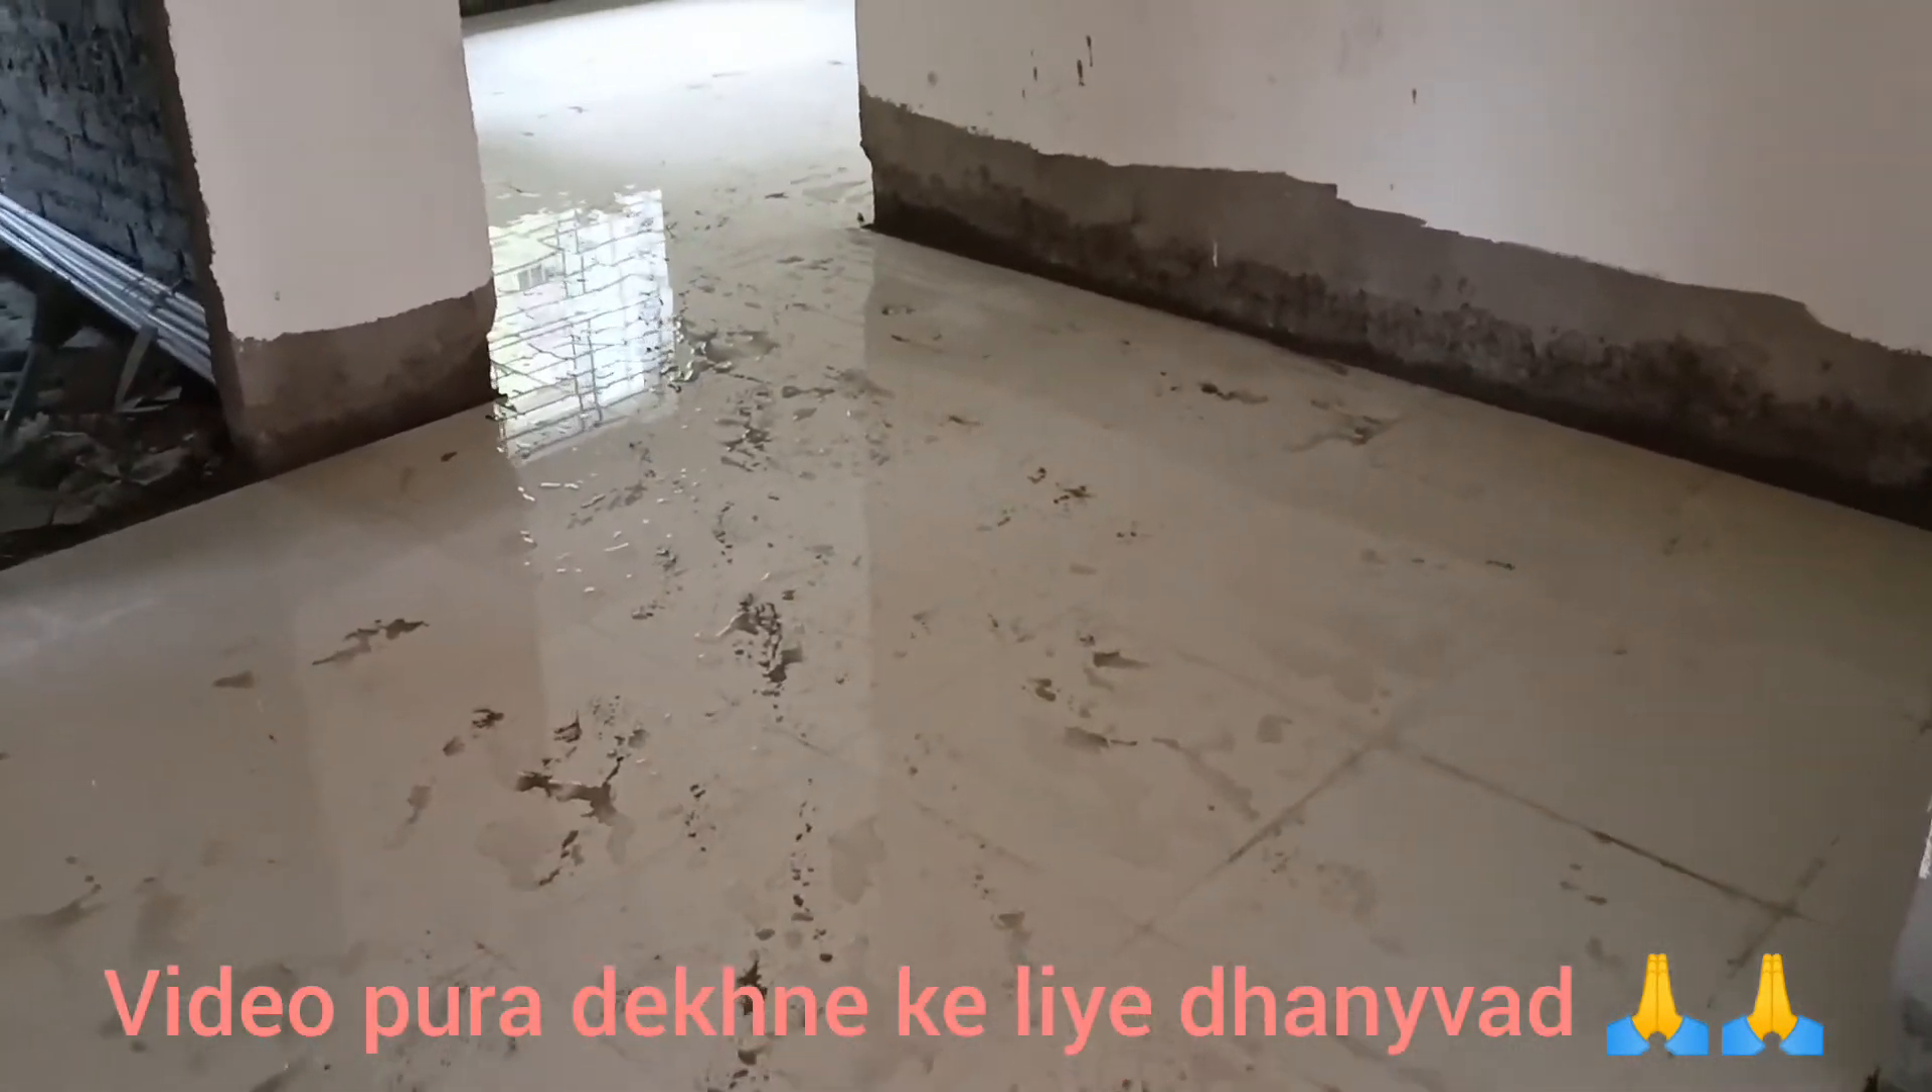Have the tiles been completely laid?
Yes.